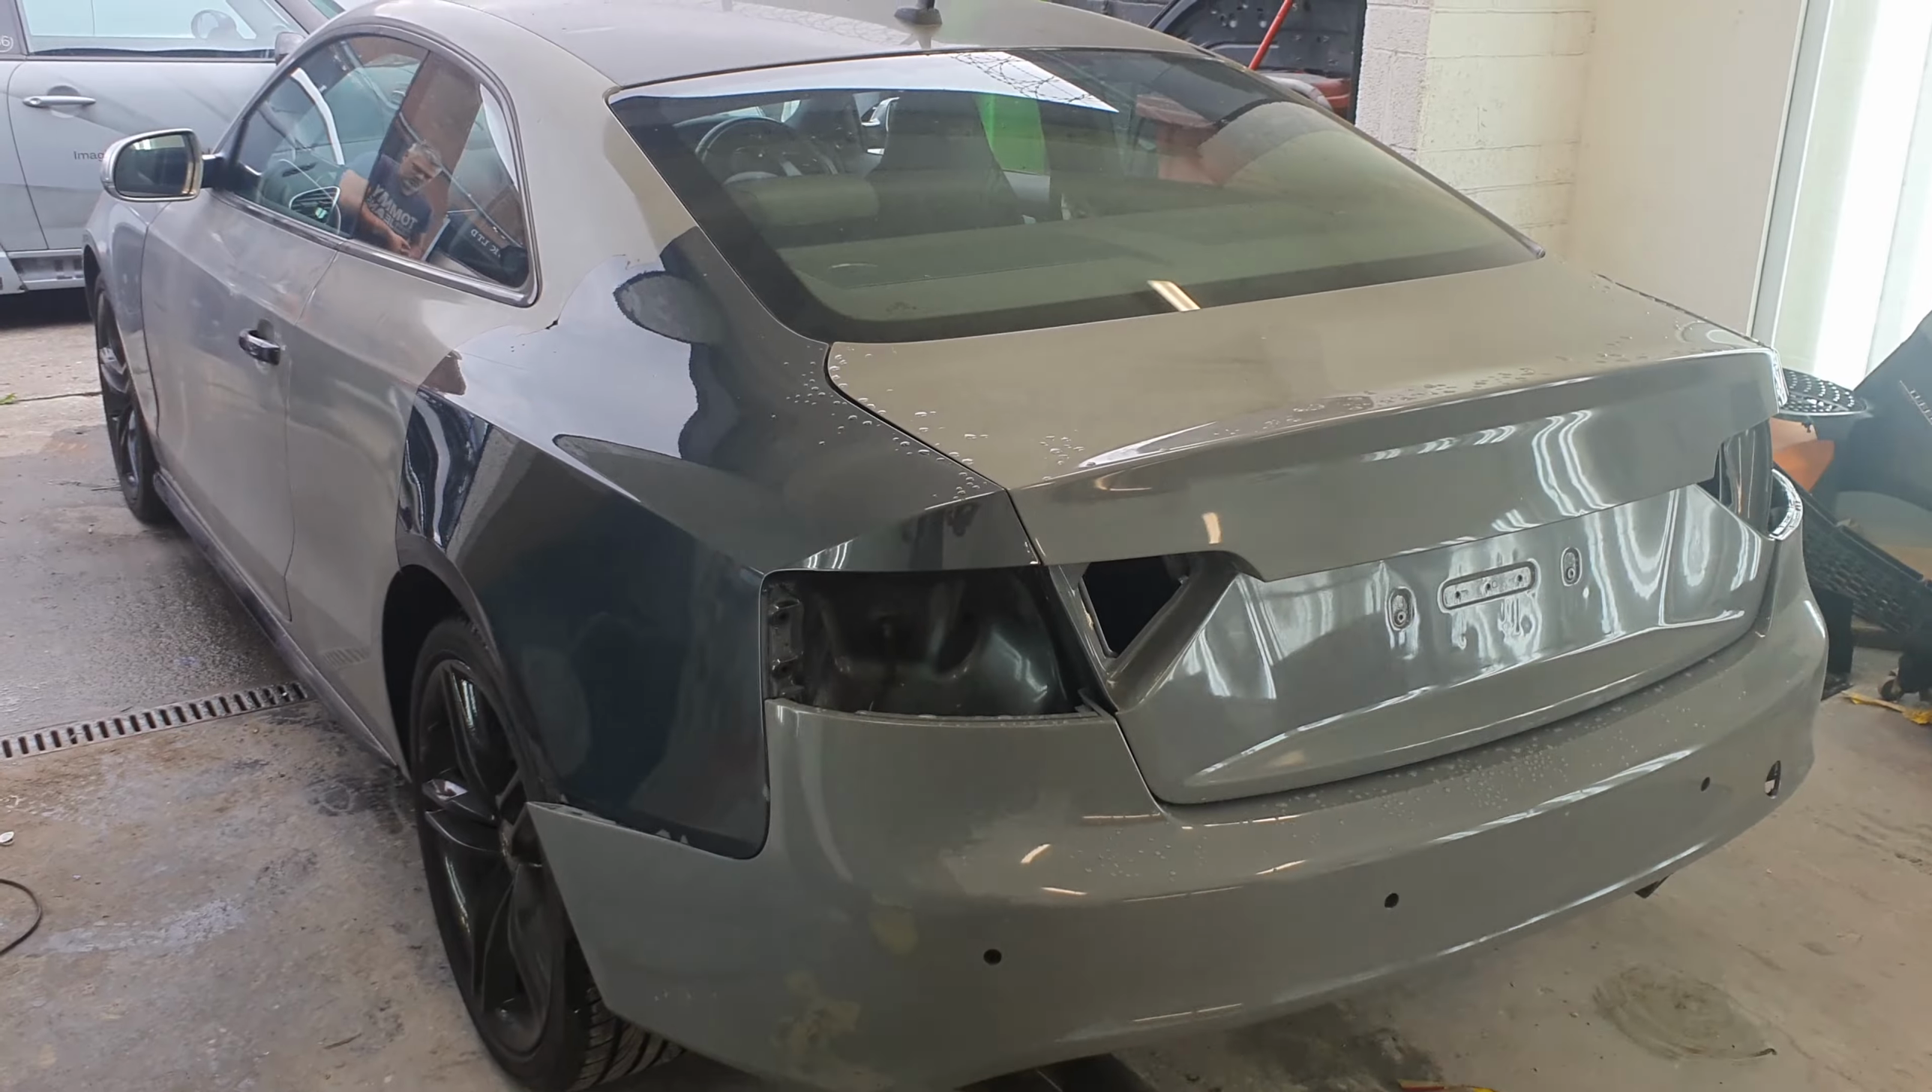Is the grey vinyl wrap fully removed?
No.